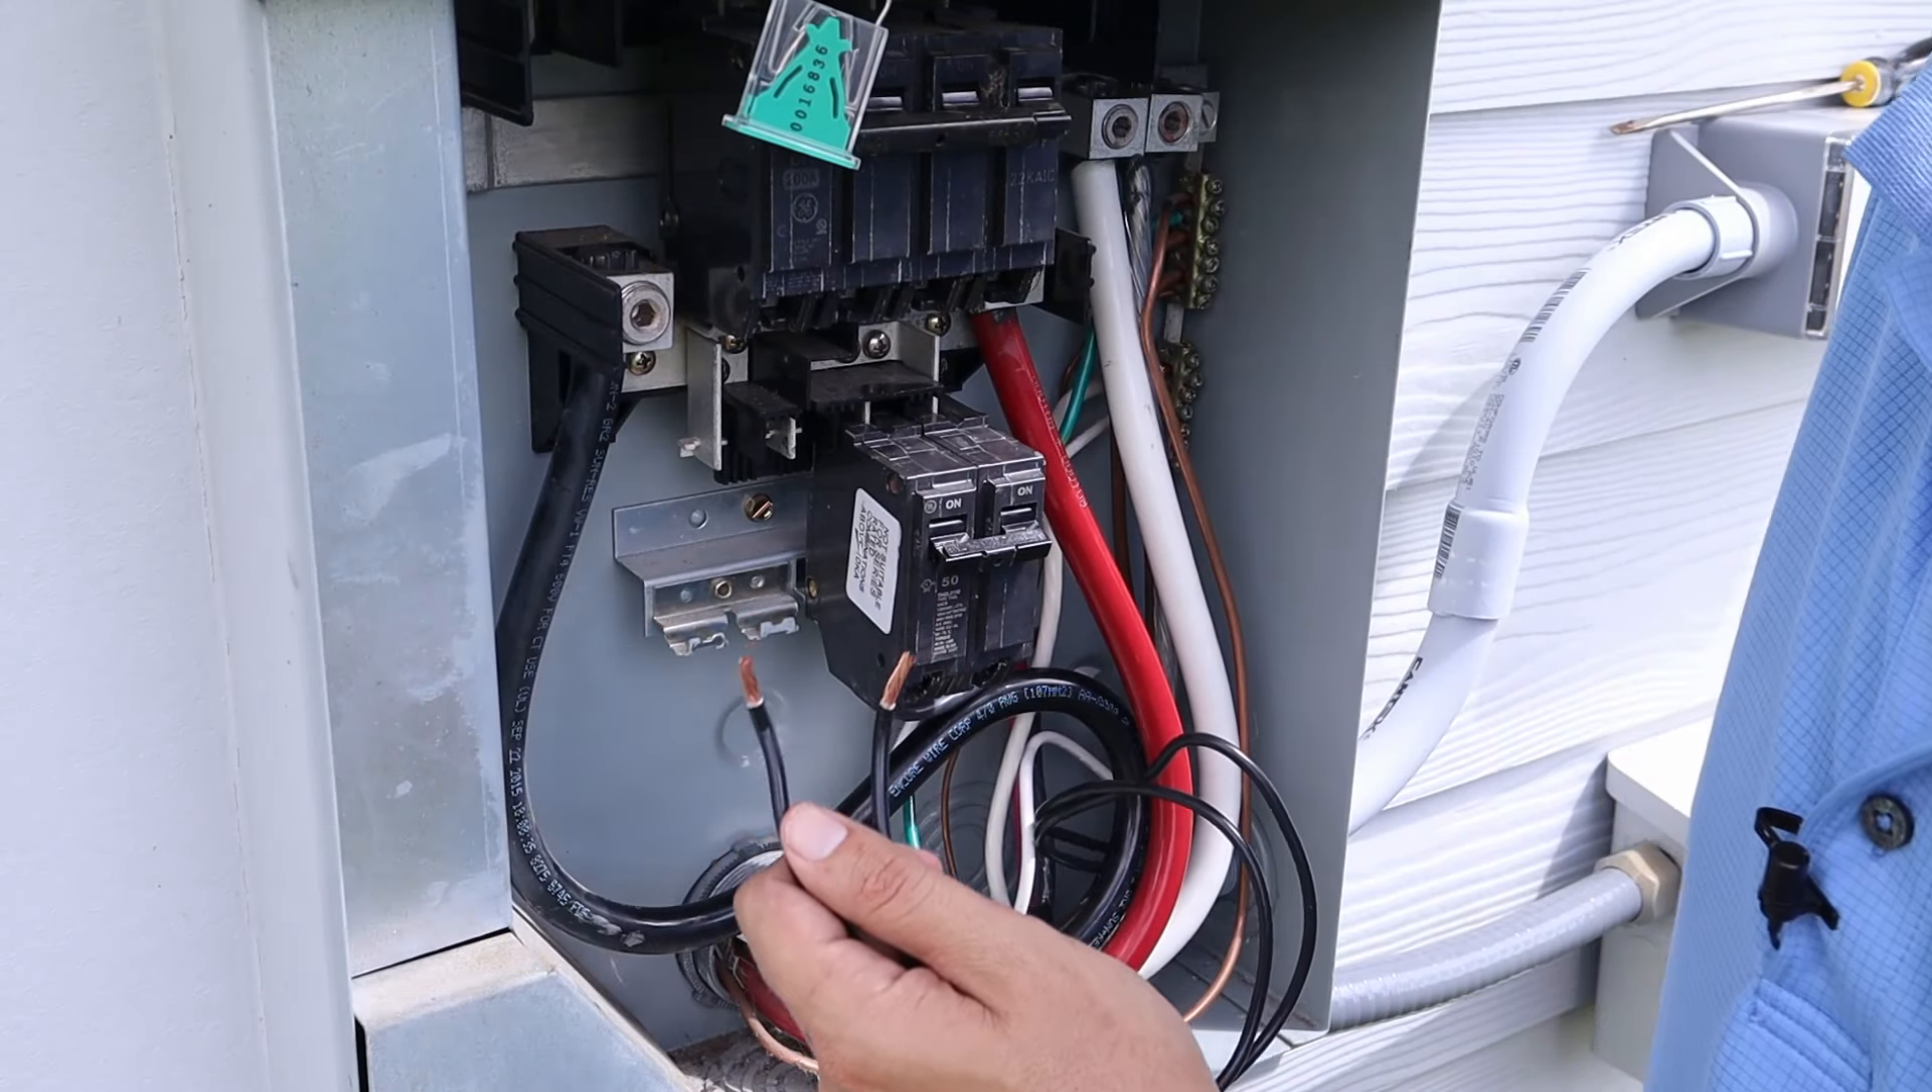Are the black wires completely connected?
No.